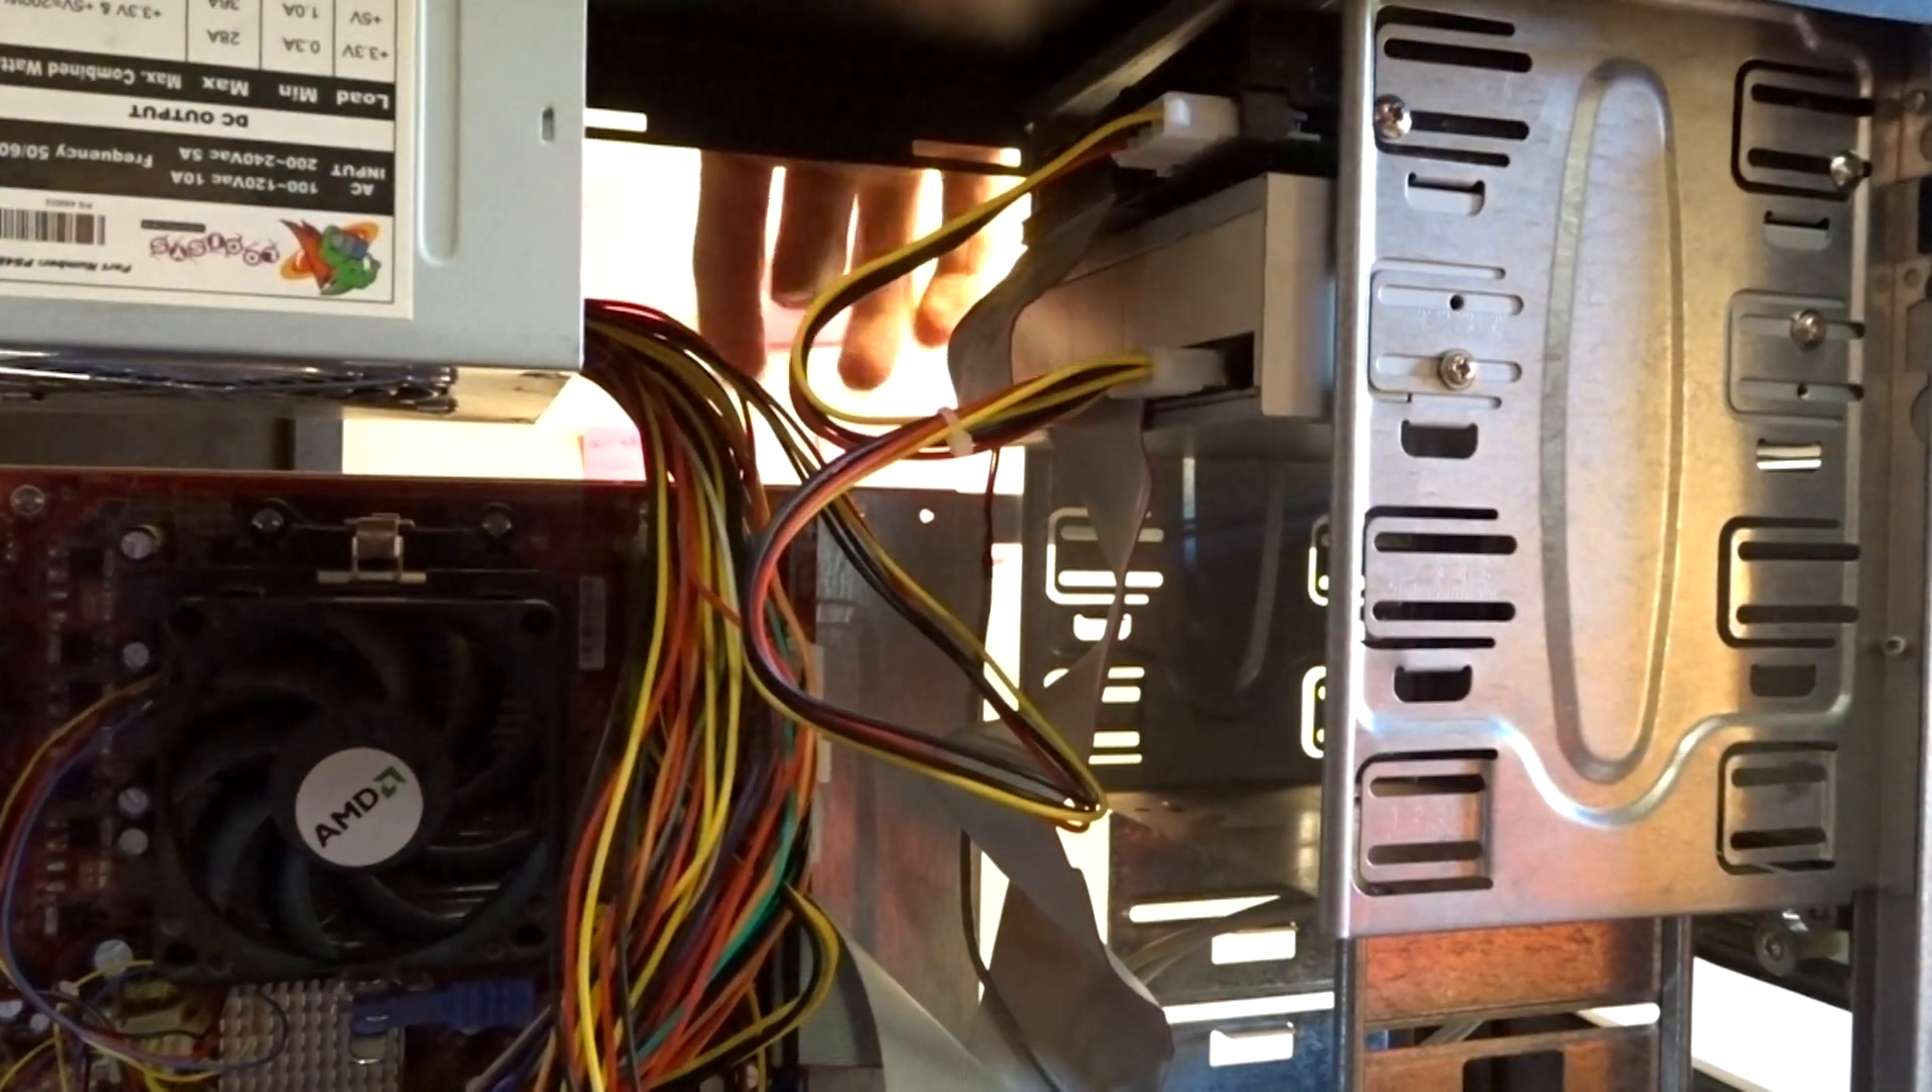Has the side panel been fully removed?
Yes.